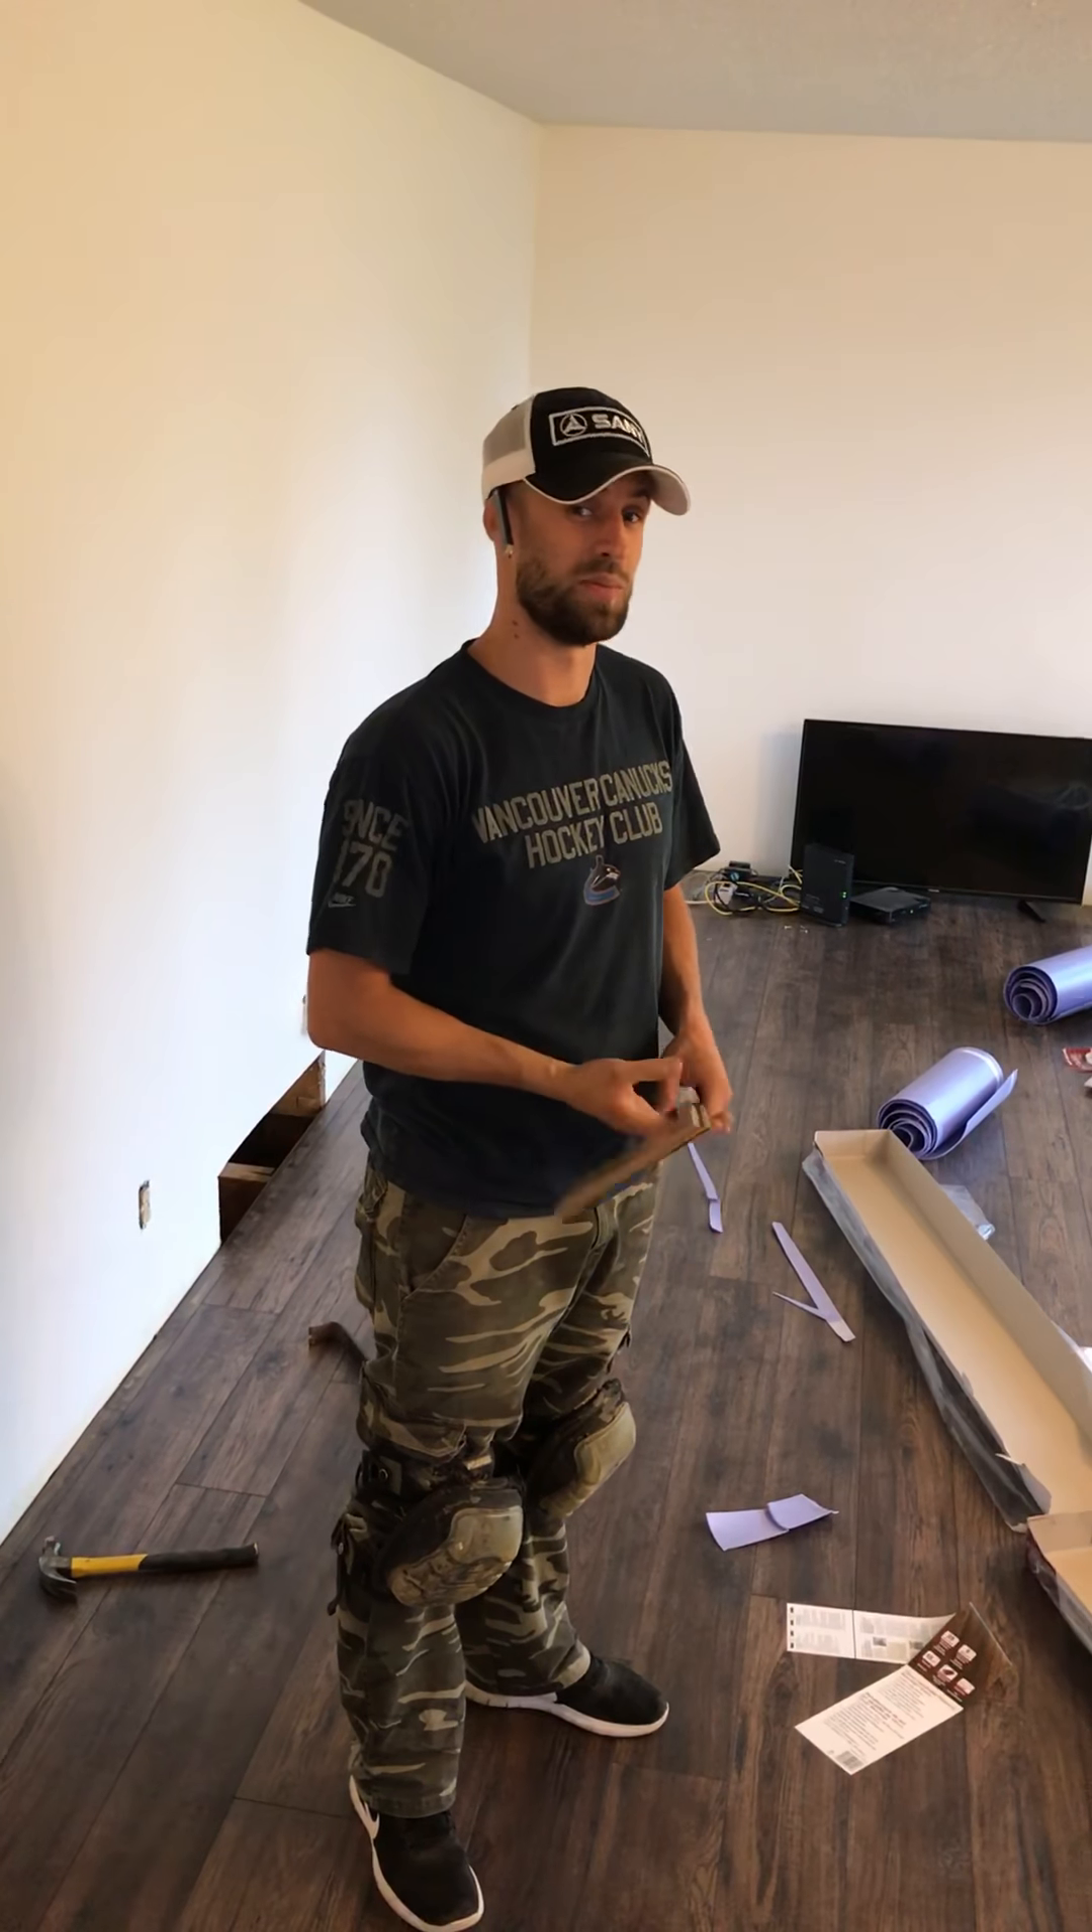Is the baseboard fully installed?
No.